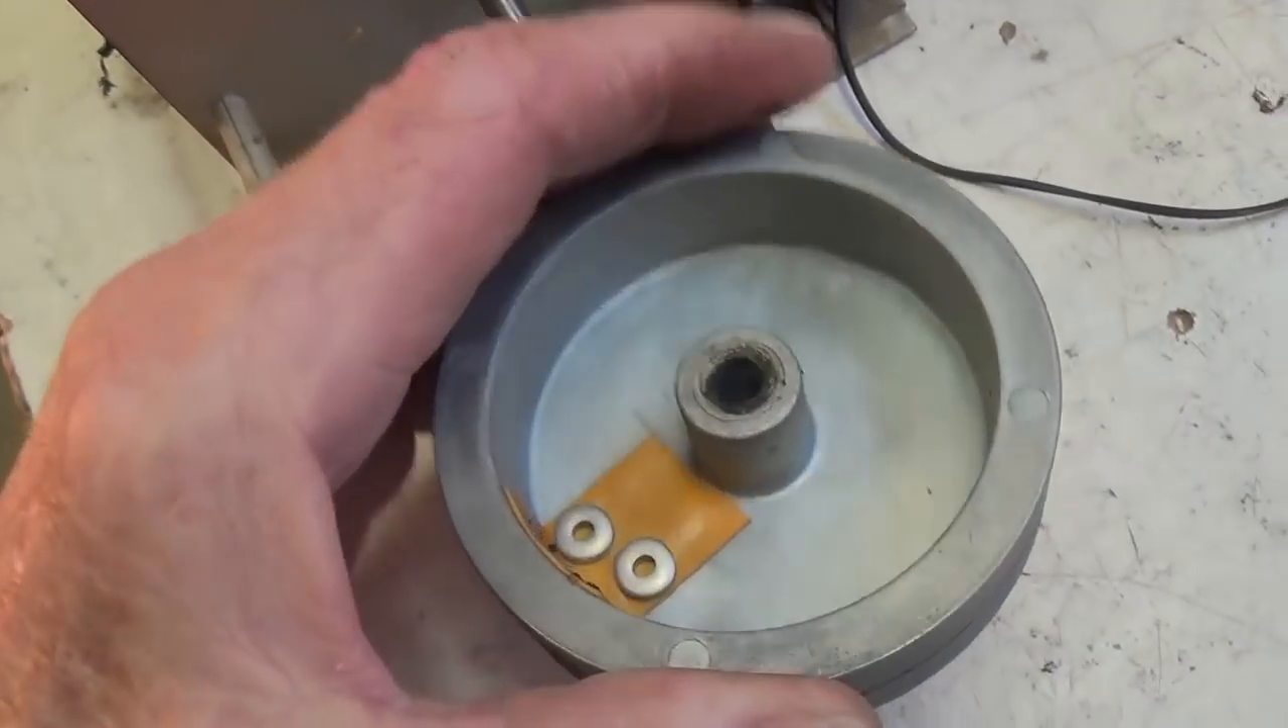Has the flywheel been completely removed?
Yes.